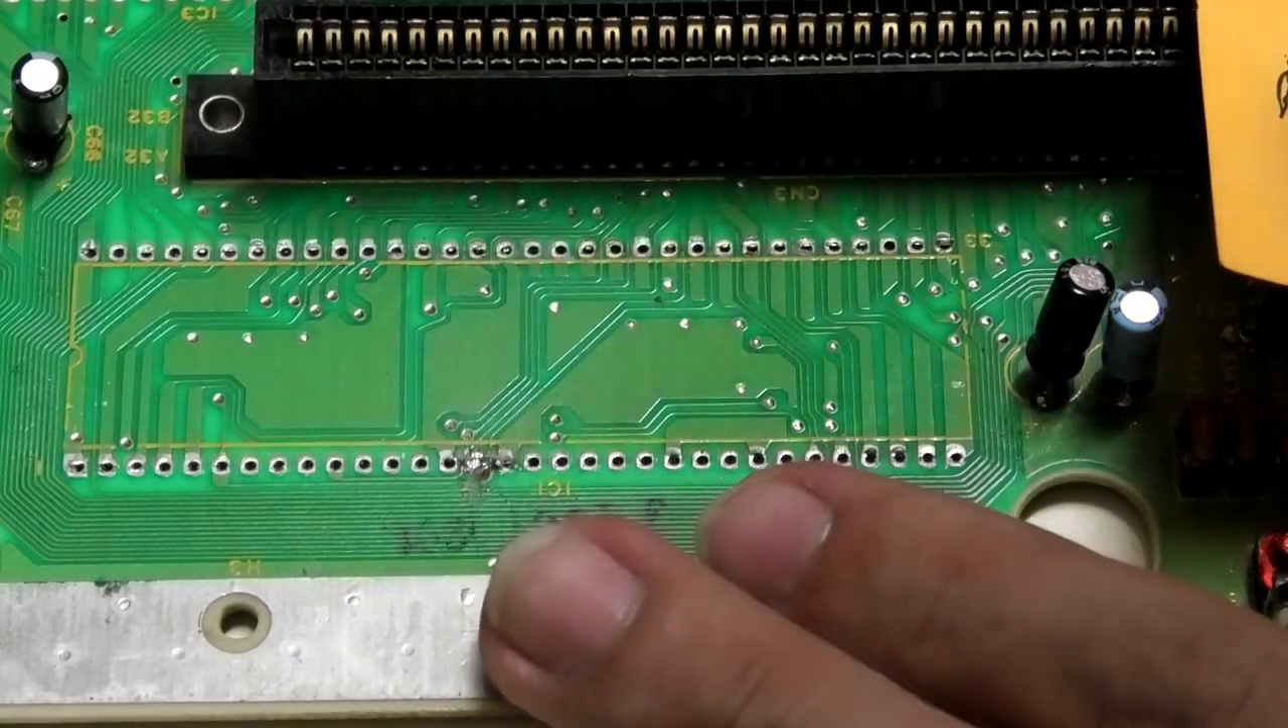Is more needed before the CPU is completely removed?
No.